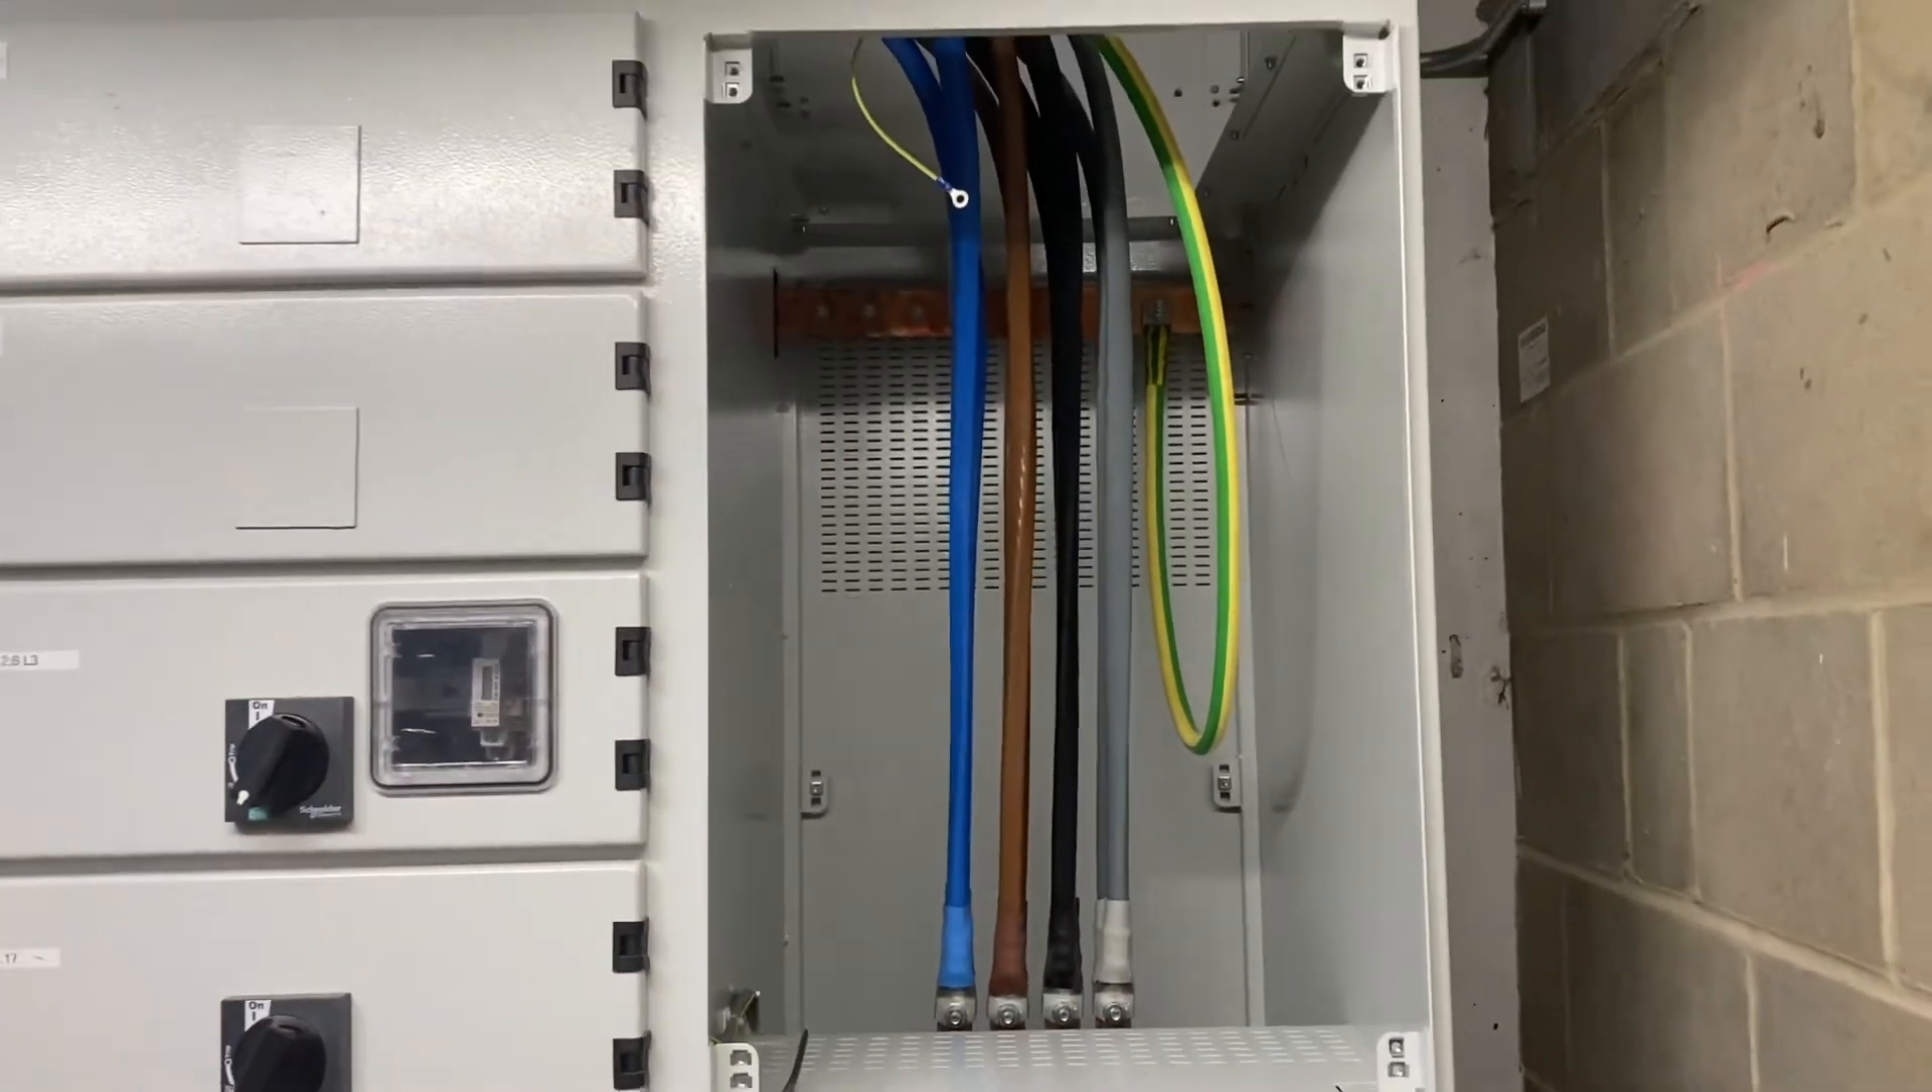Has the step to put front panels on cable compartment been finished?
No.